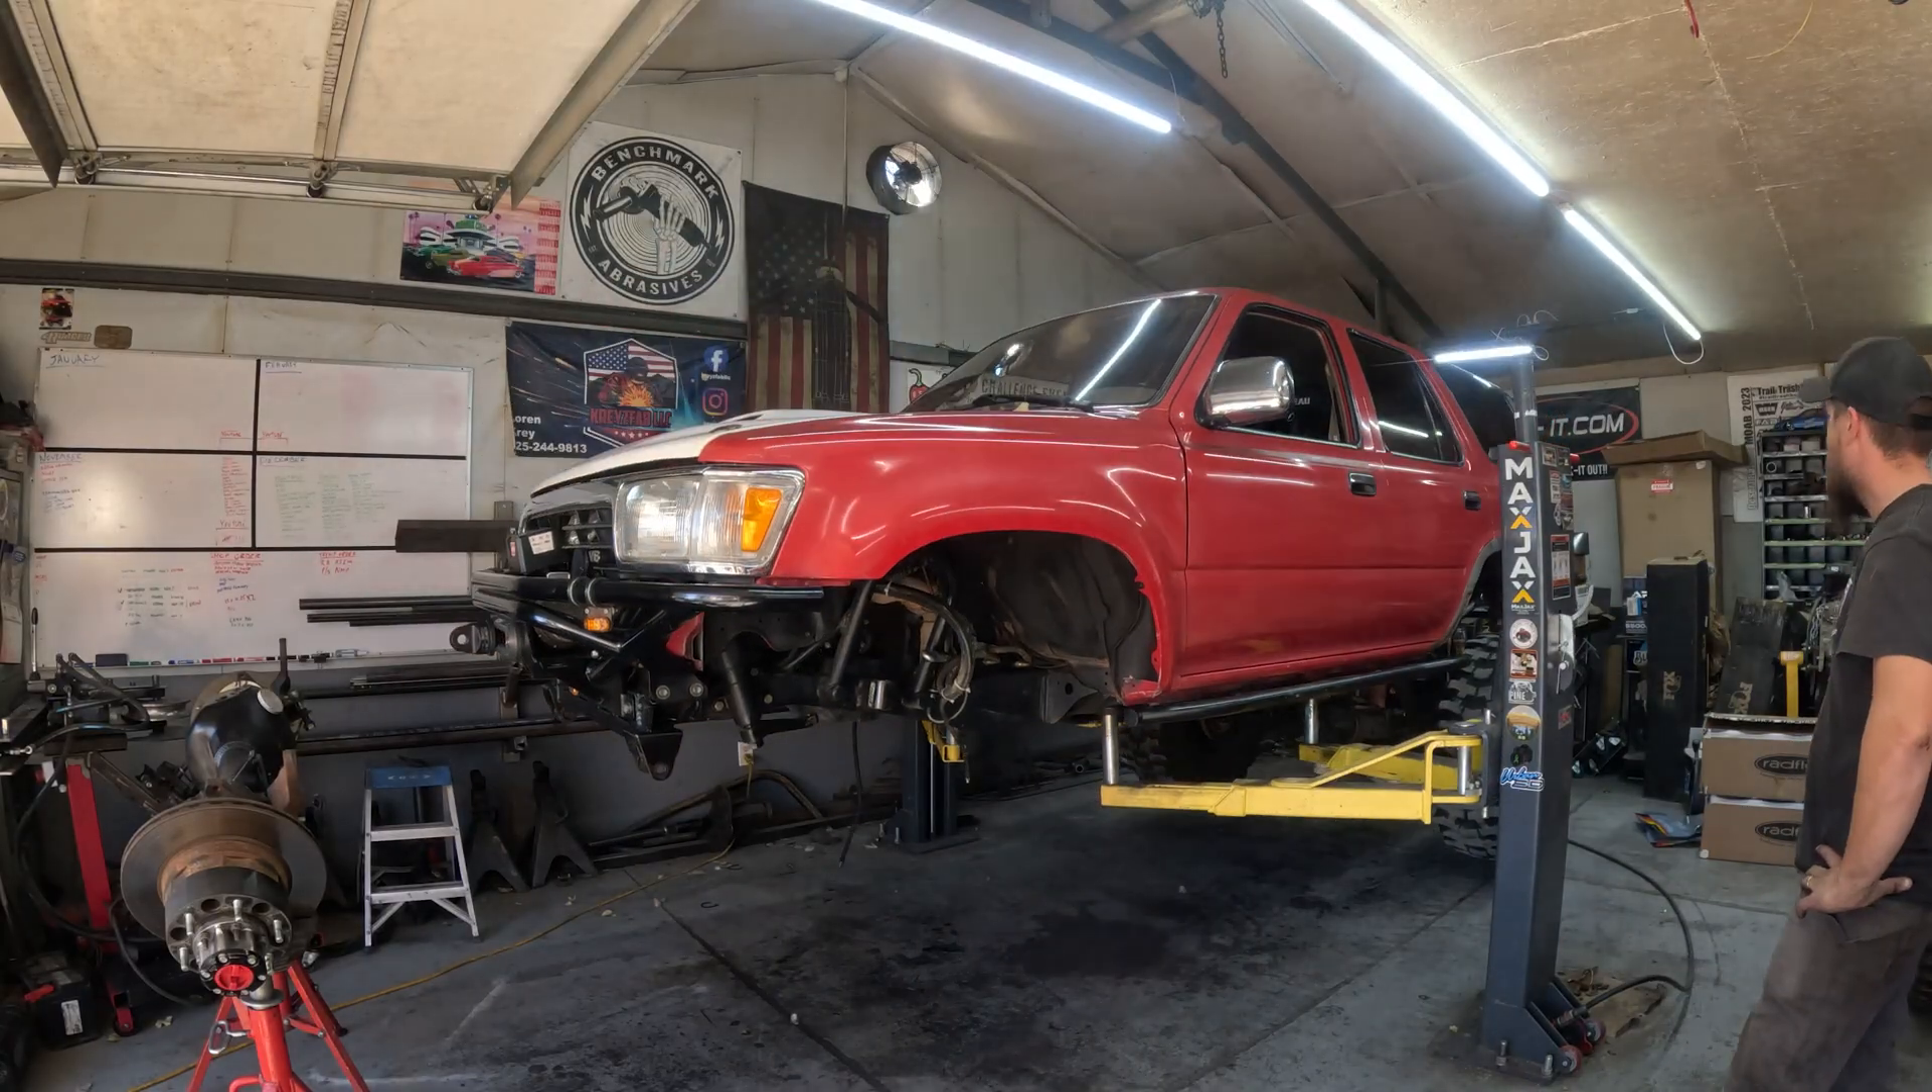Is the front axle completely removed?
Yes.